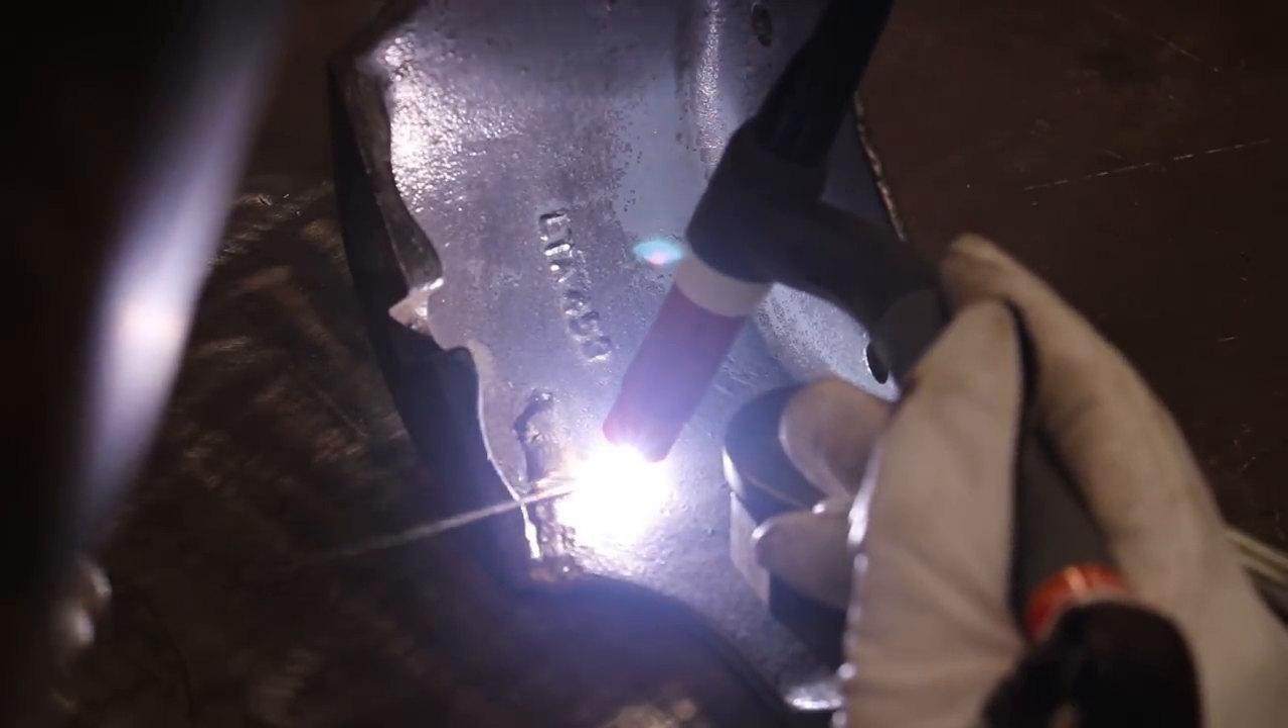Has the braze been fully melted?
No.